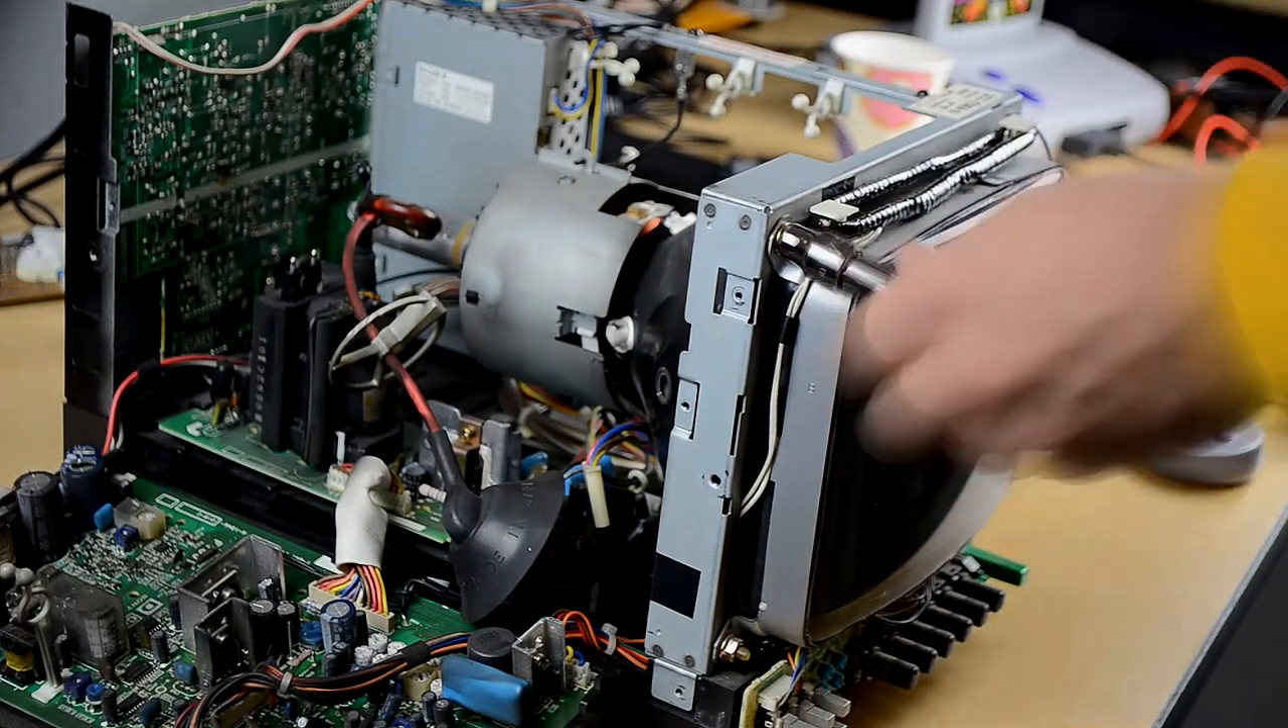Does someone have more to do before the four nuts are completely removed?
Yes.